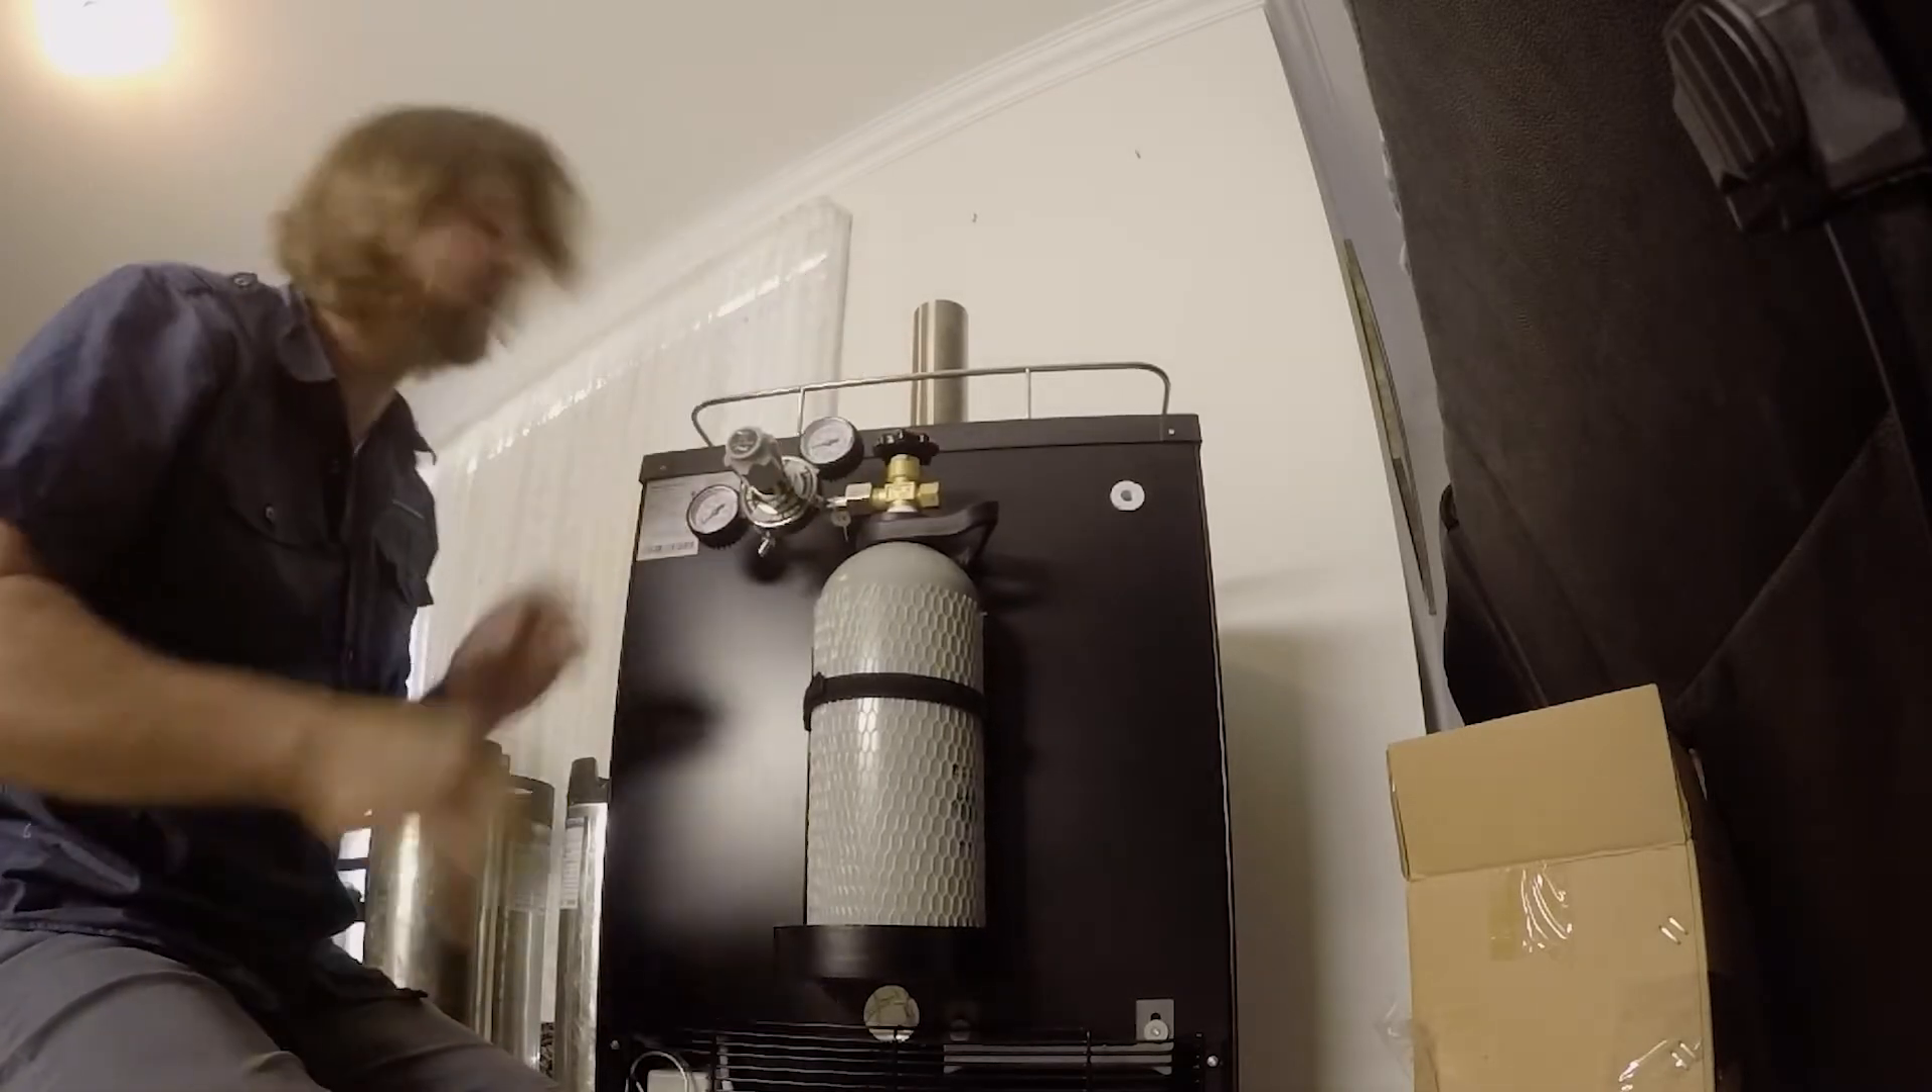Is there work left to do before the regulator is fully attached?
No.